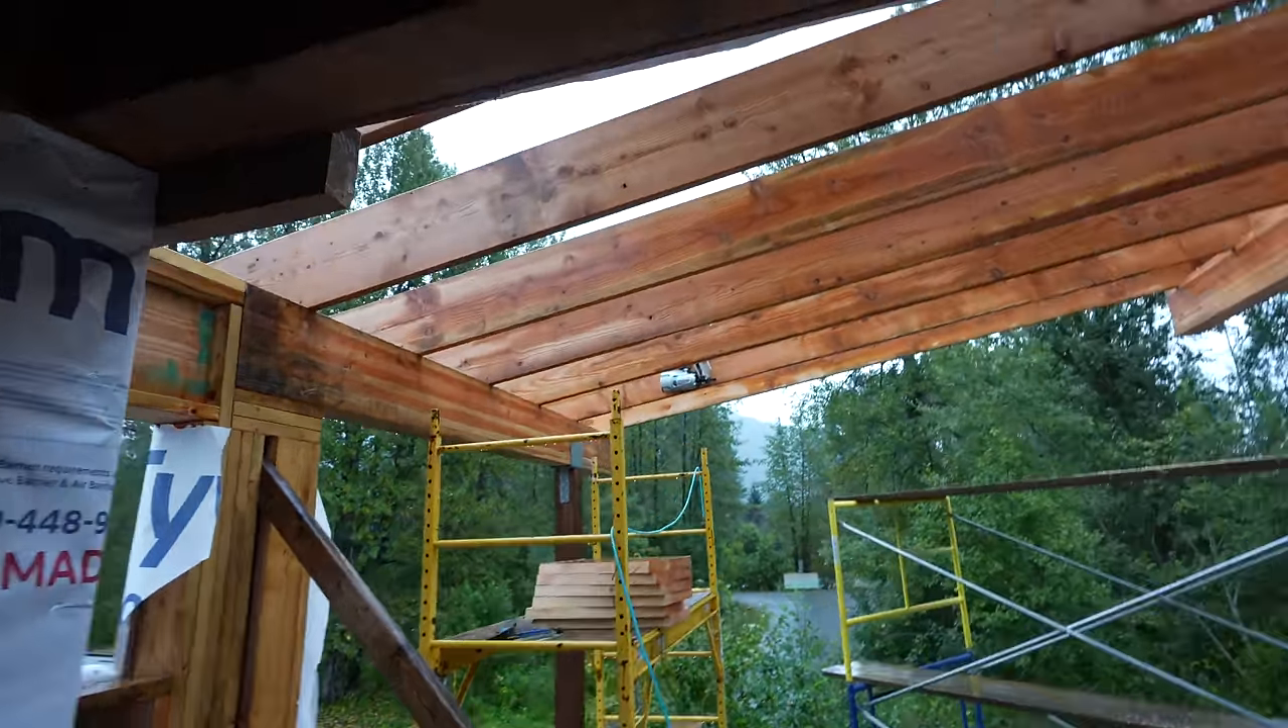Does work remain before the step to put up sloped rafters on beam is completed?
No.